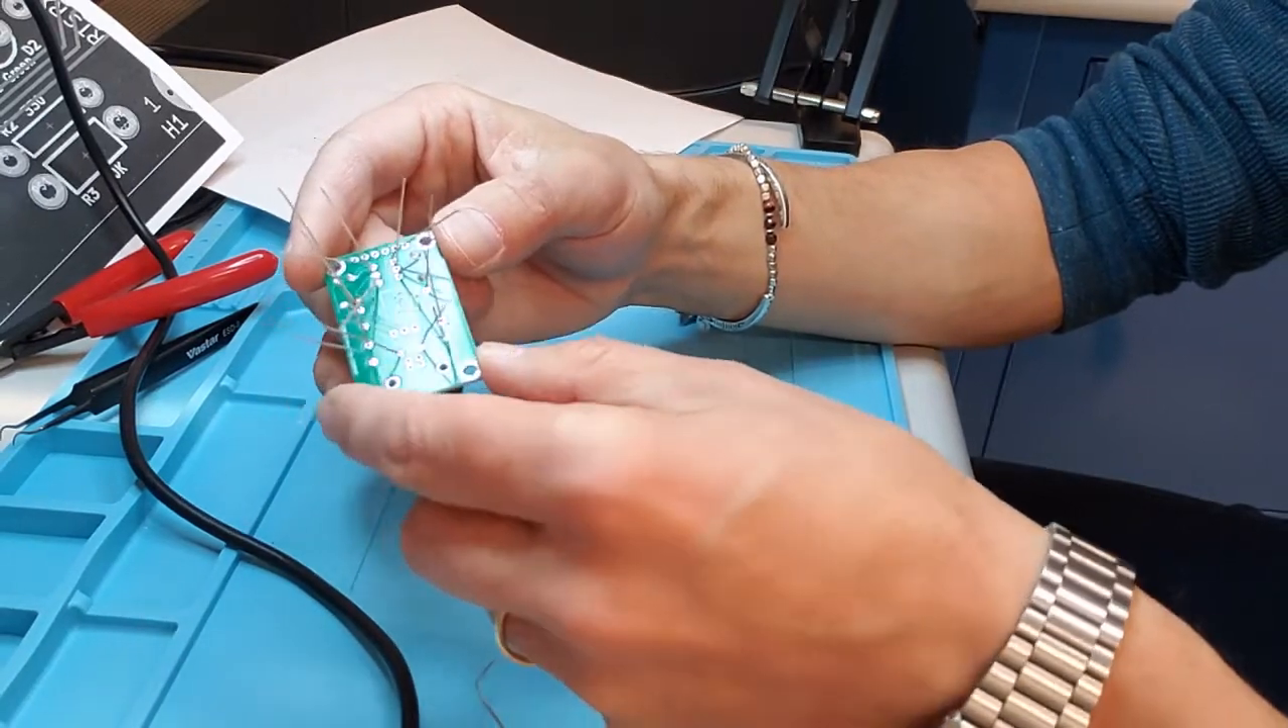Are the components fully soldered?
No.